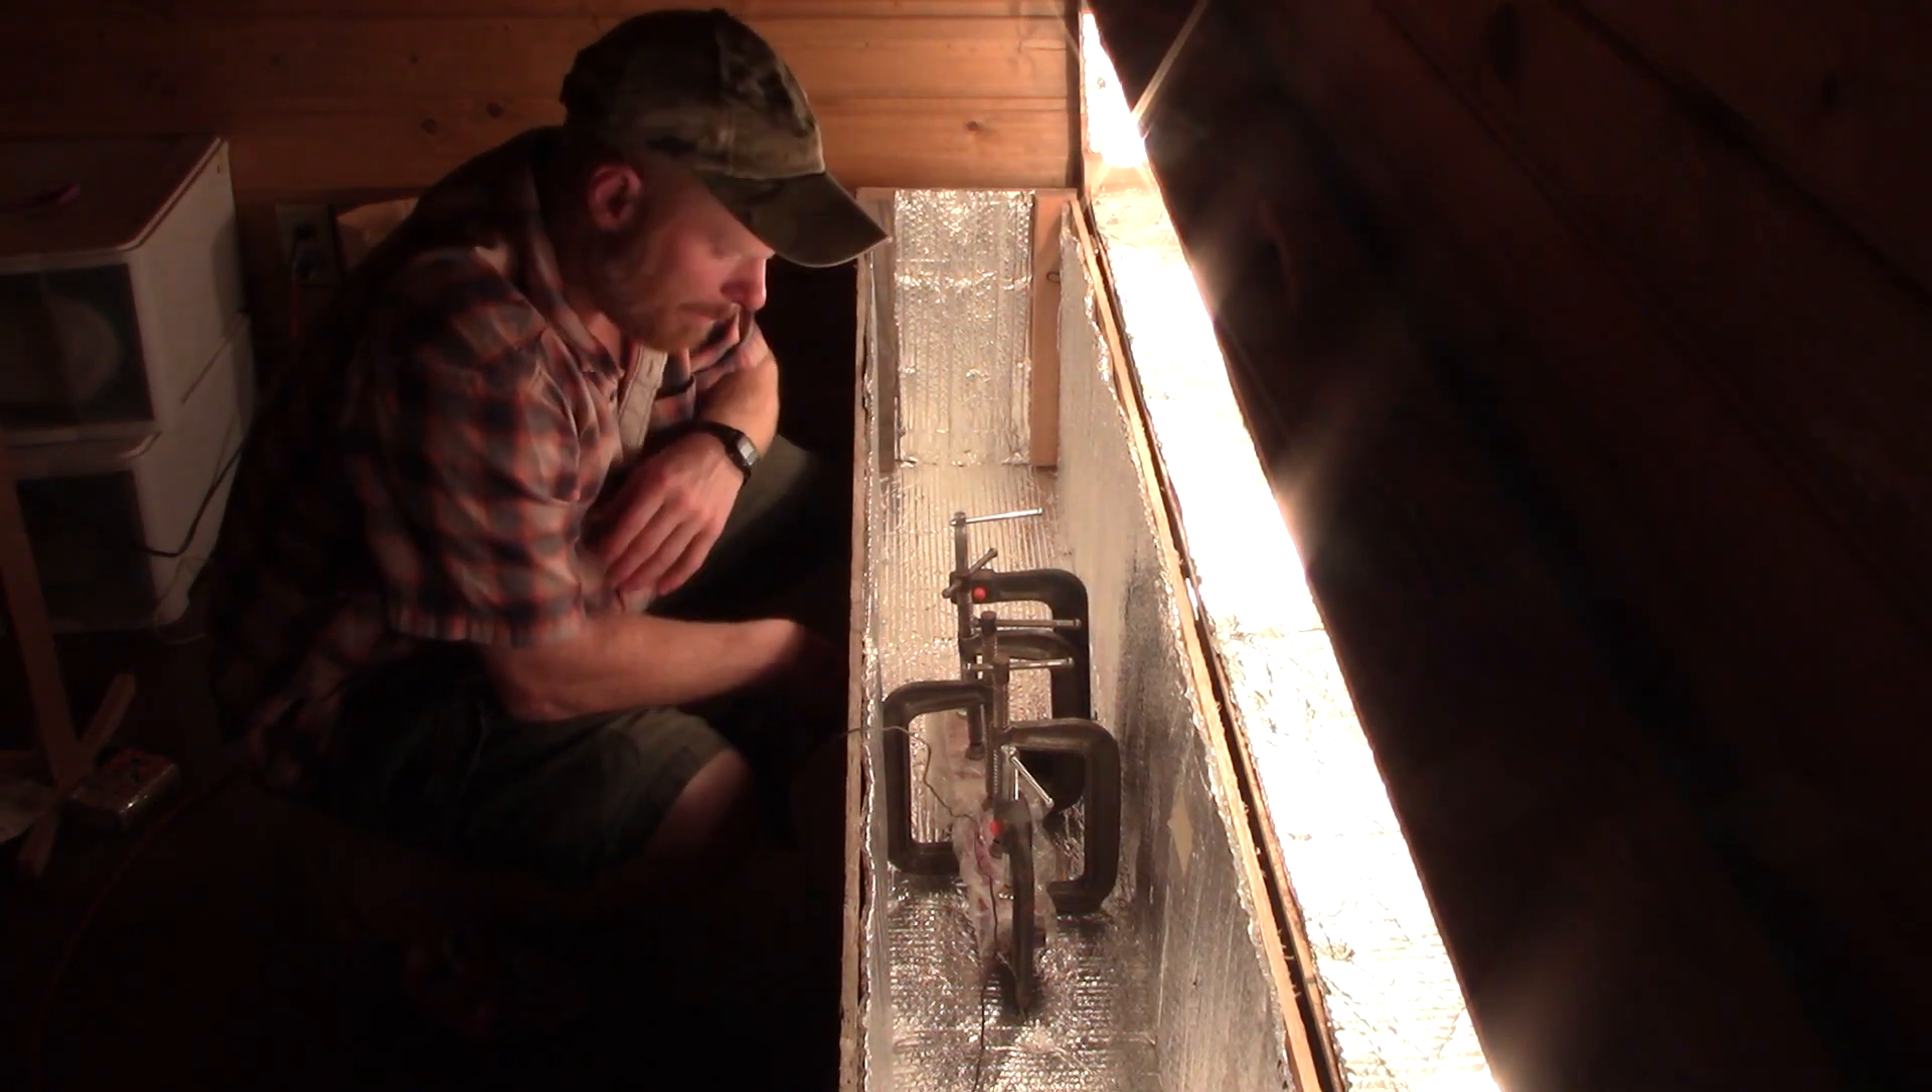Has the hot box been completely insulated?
Yes.